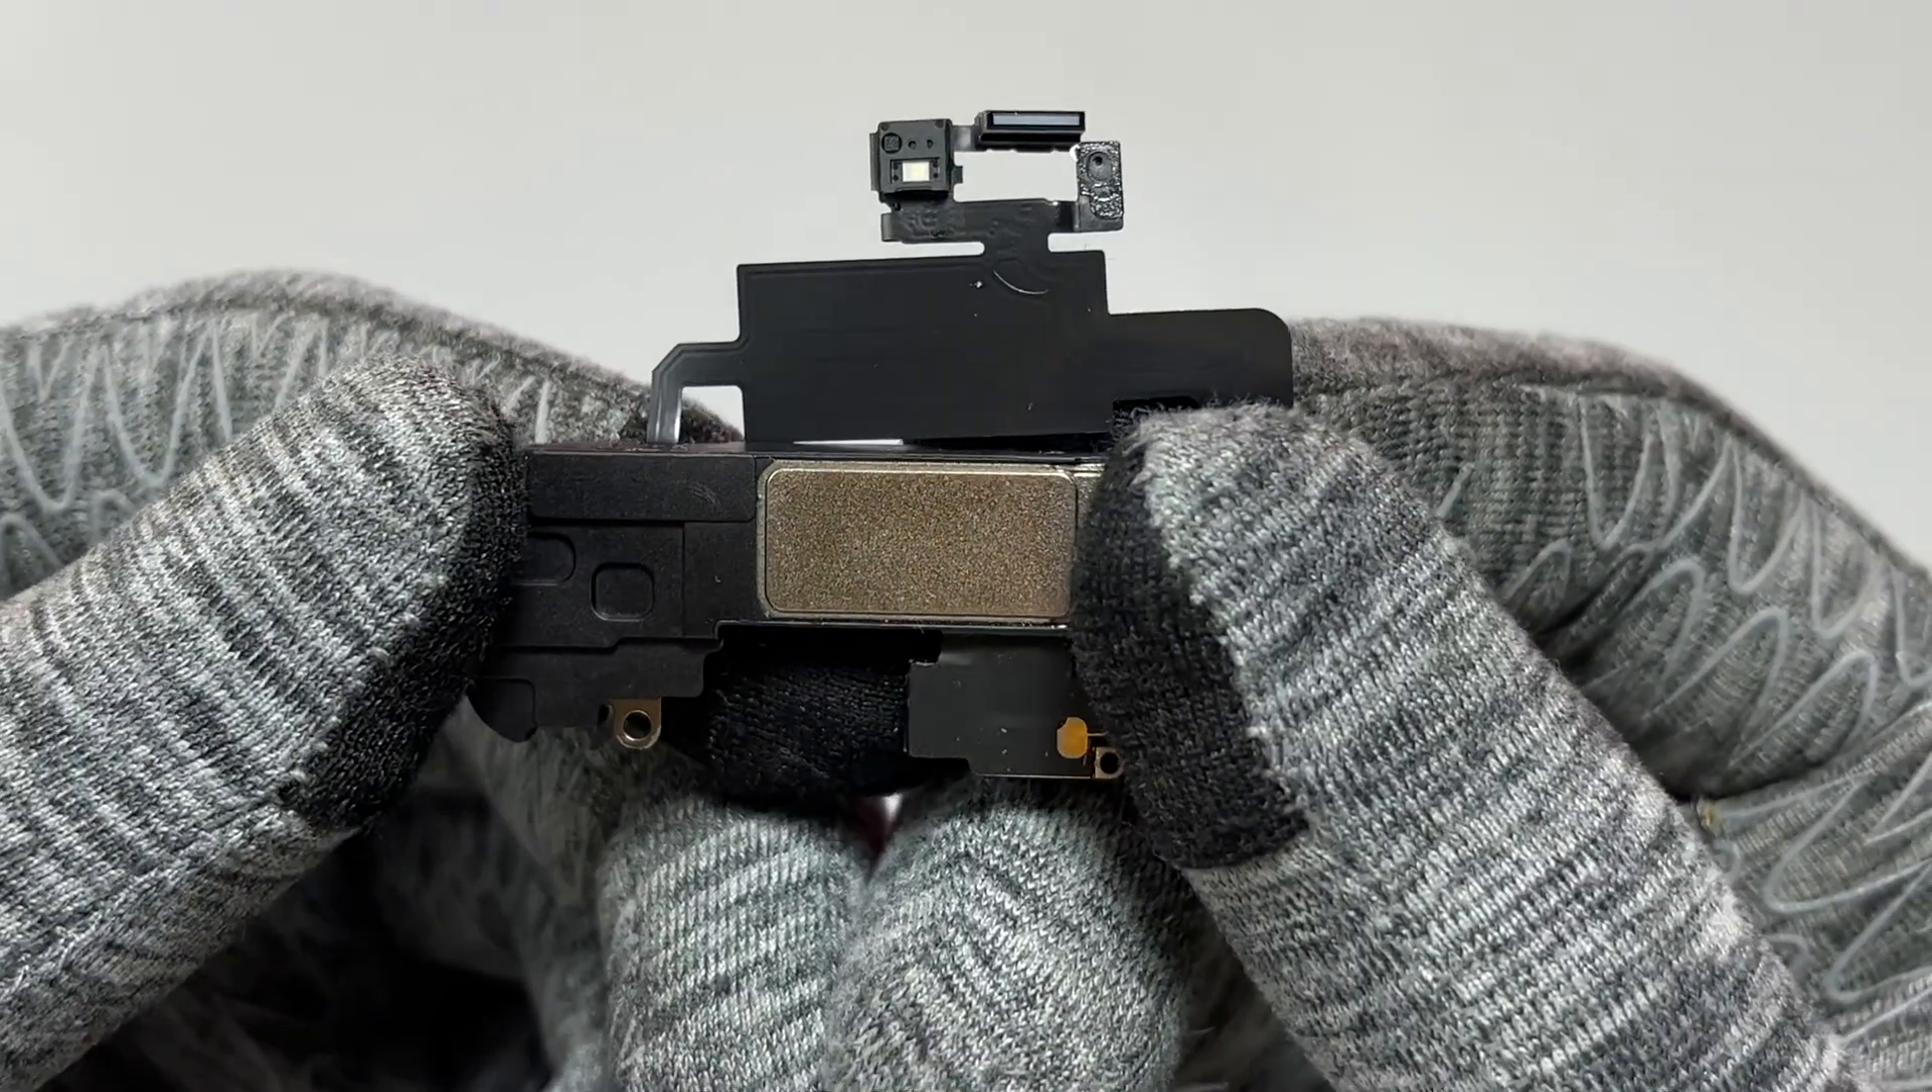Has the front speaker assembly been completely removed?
Yes.